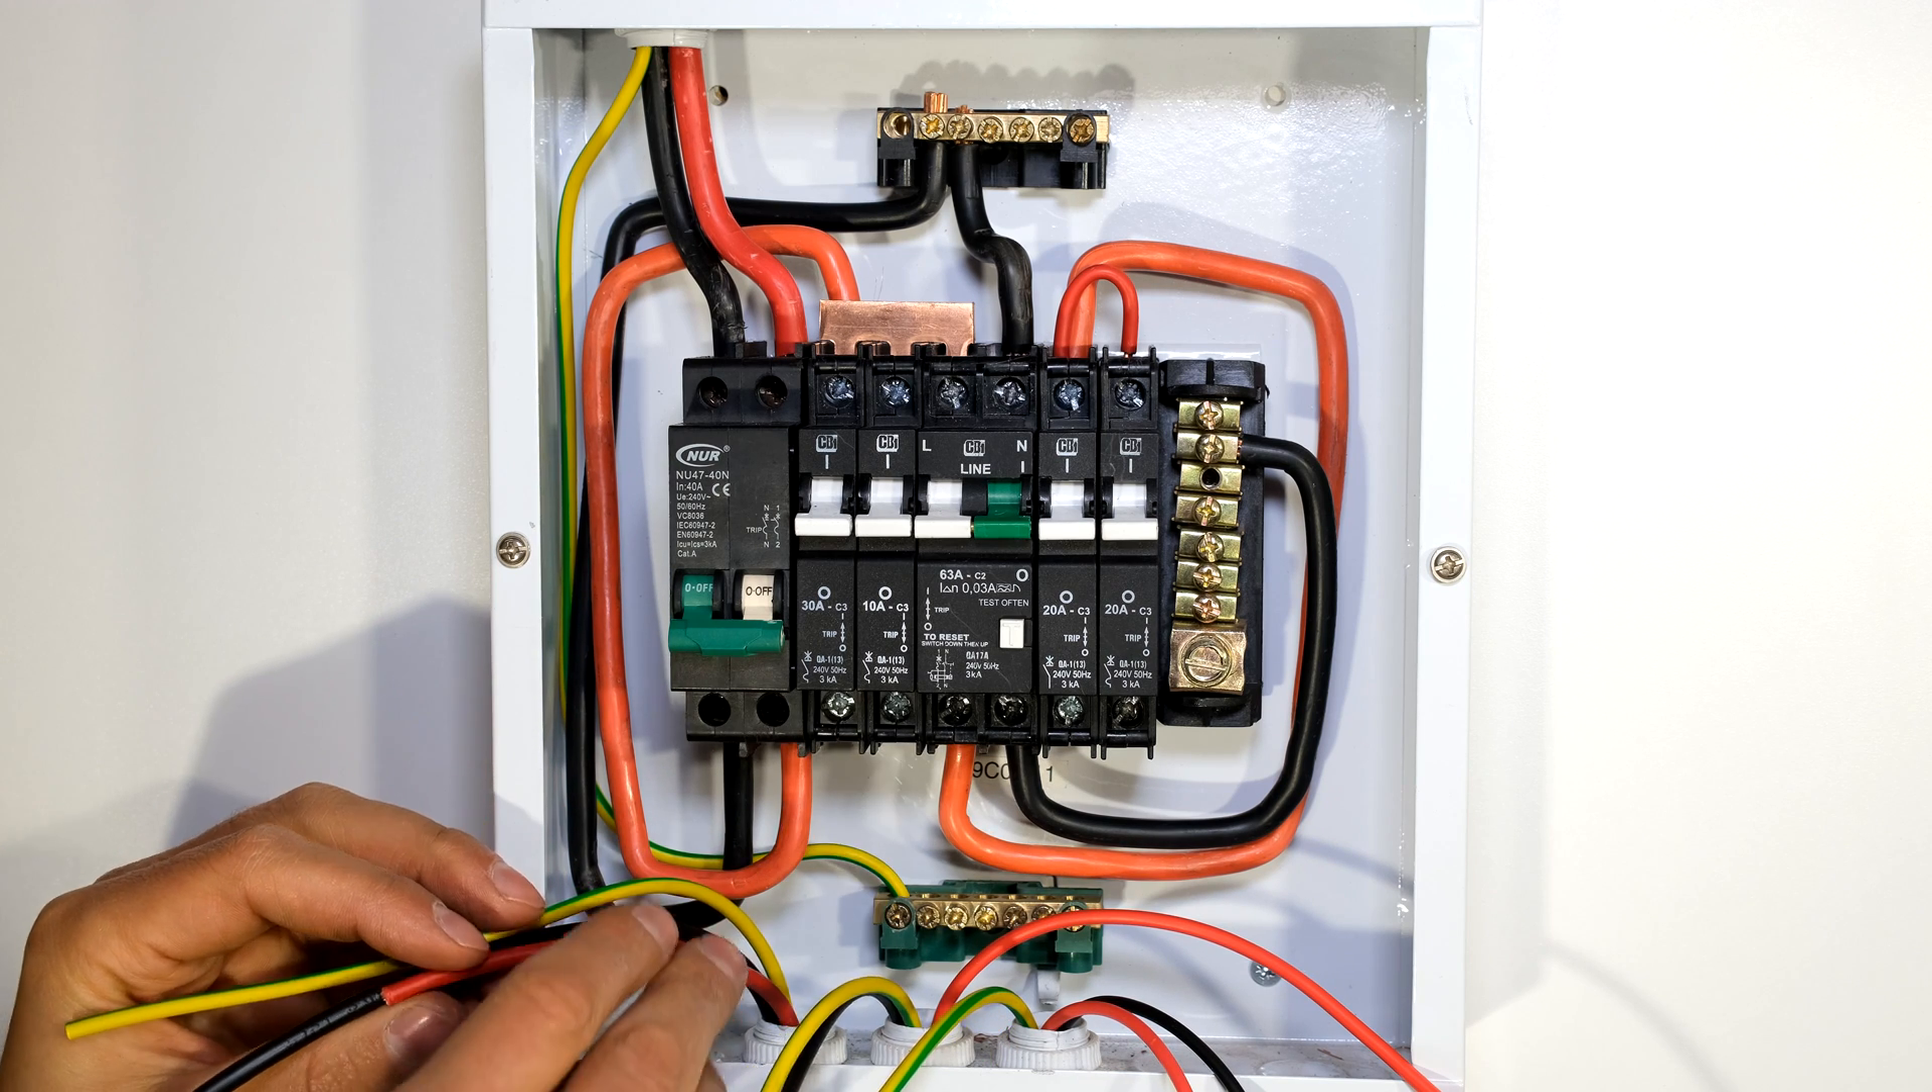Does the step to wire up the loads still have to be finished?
Yes.